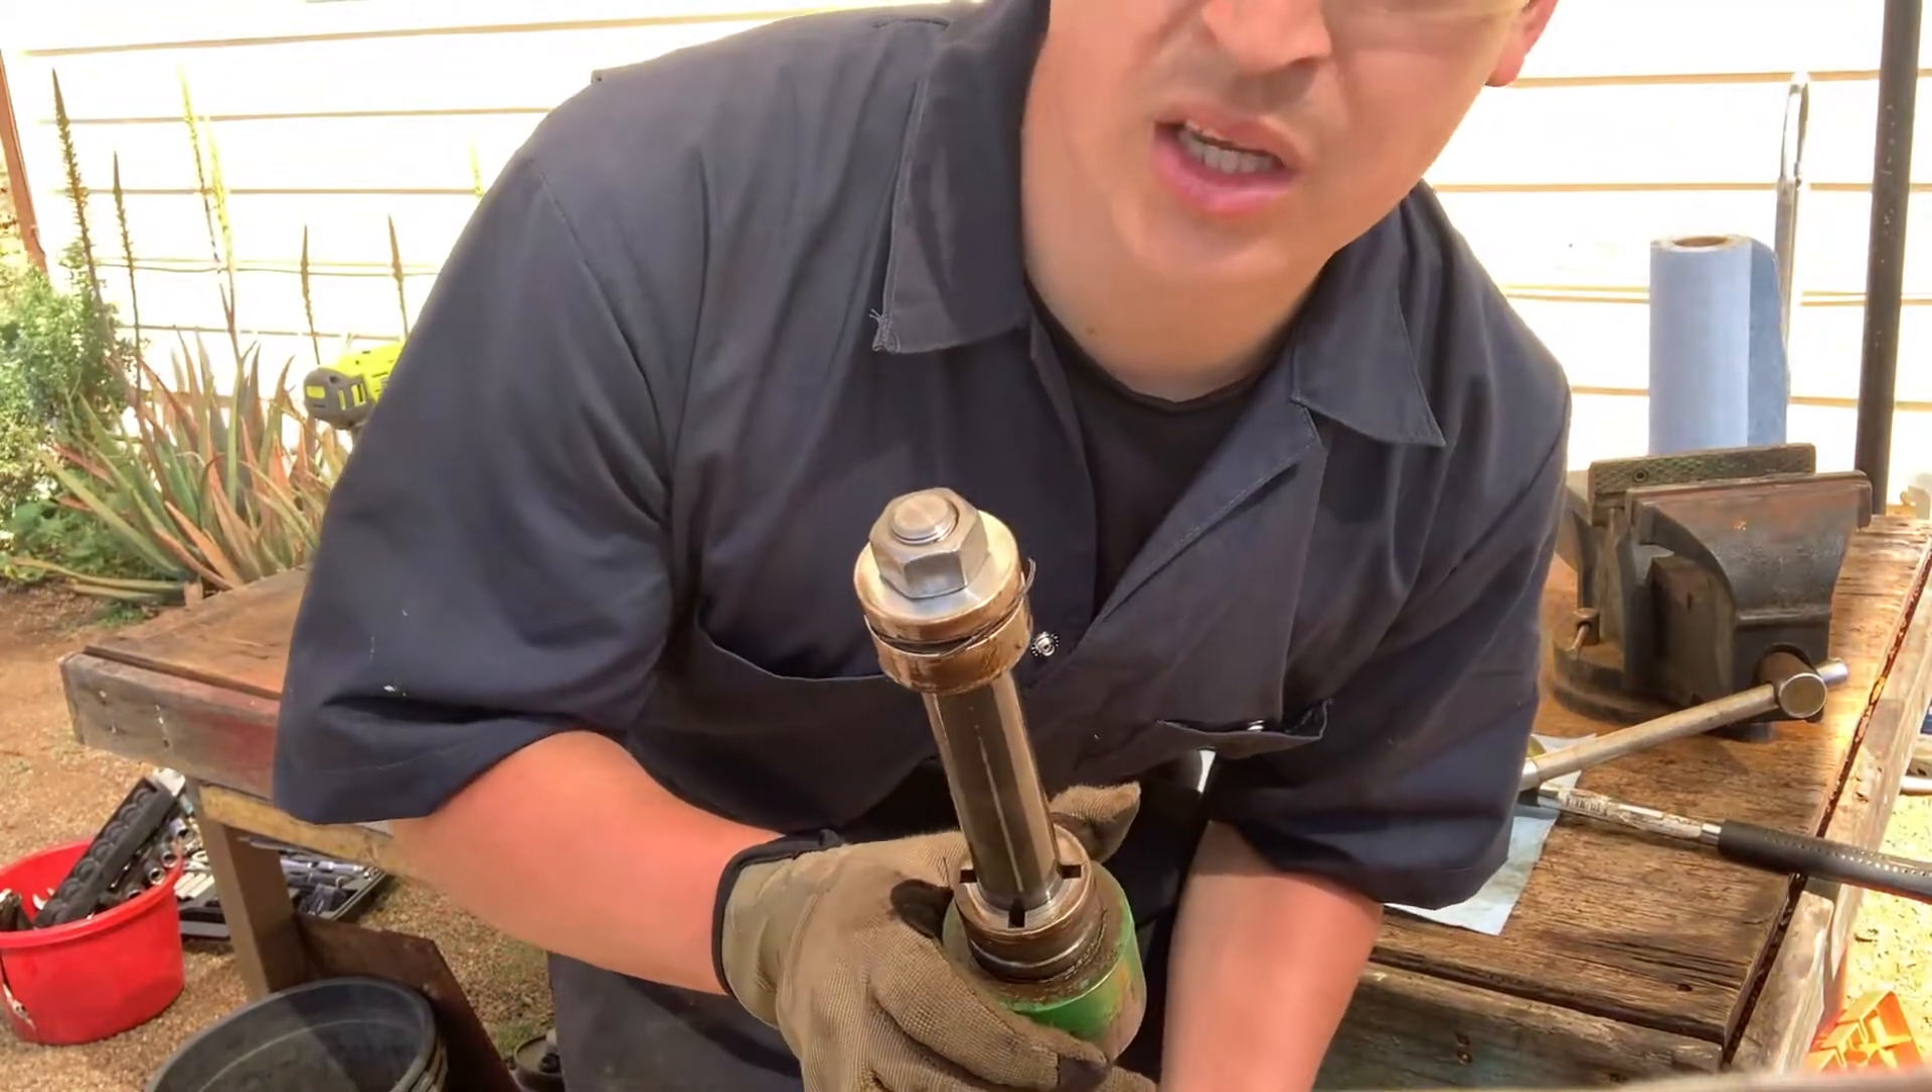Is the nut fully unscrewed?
No.